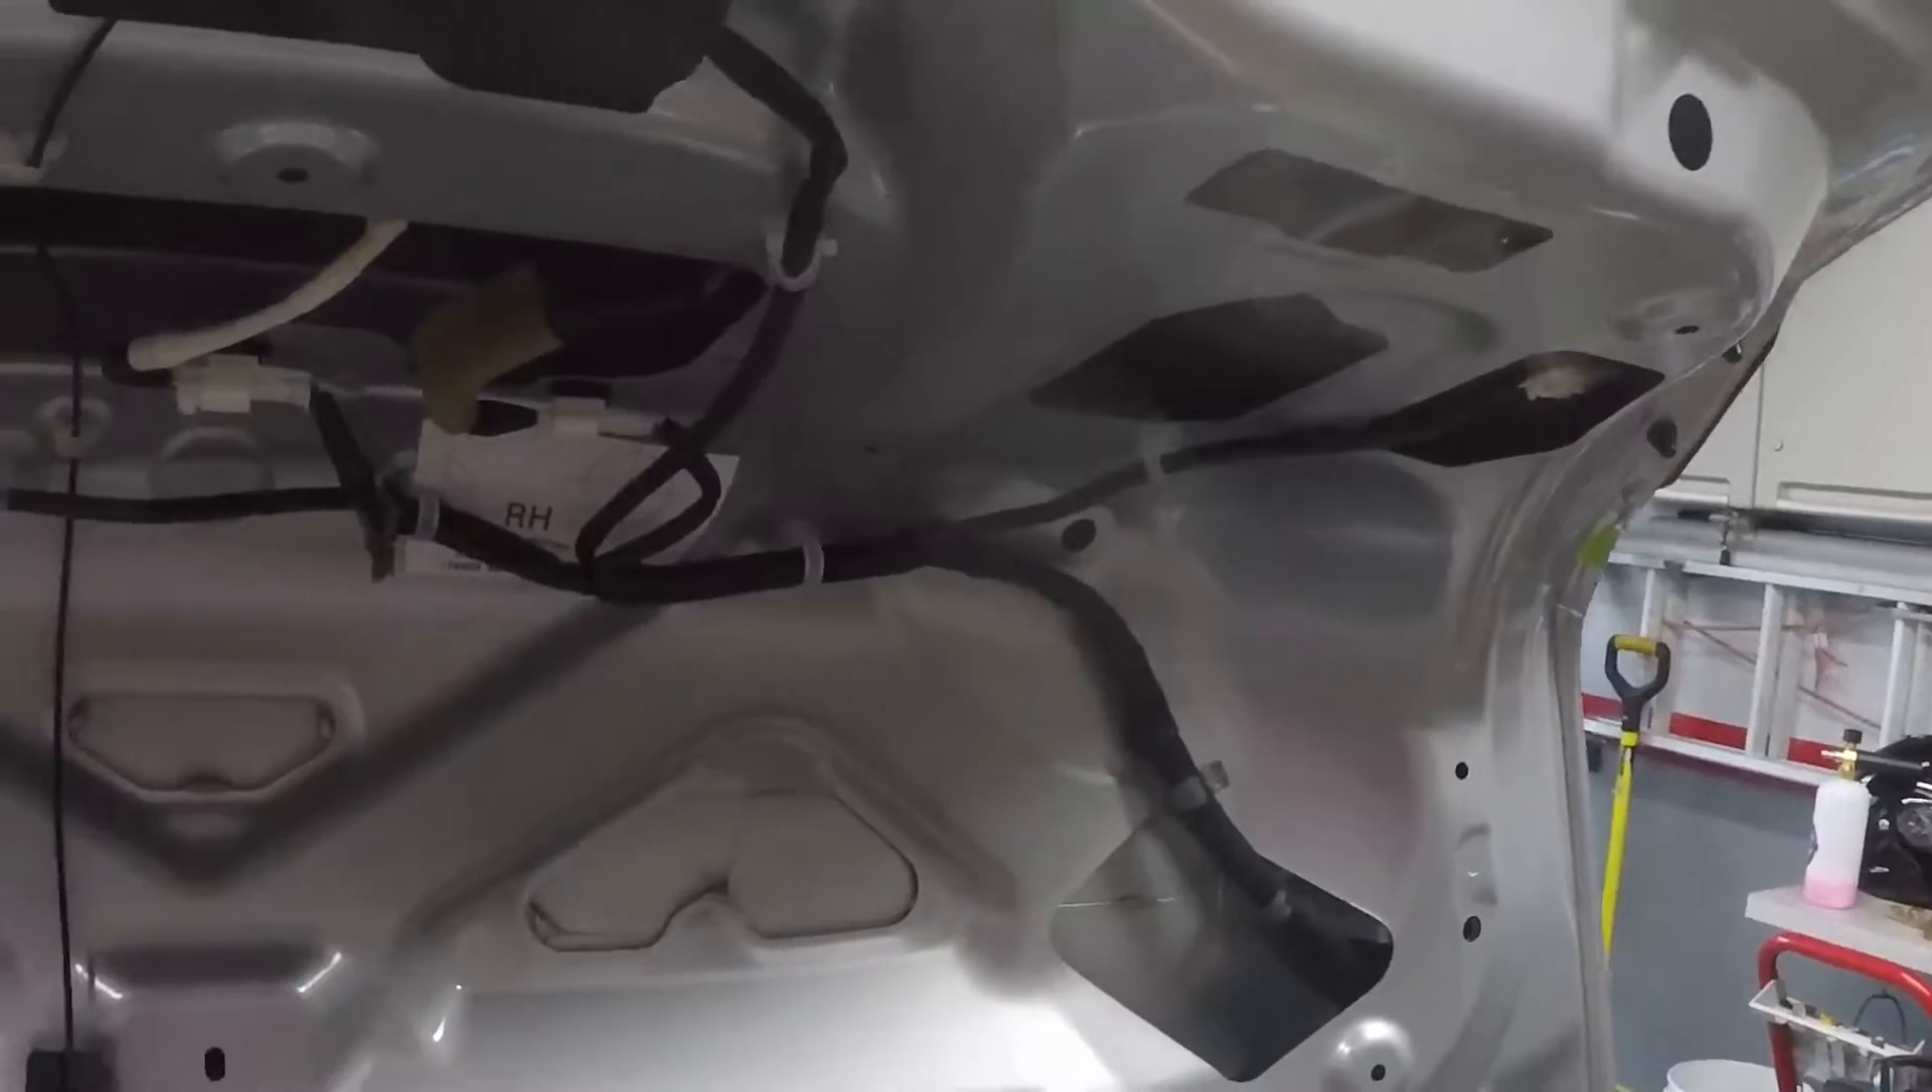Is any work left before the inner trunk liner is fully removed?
No.